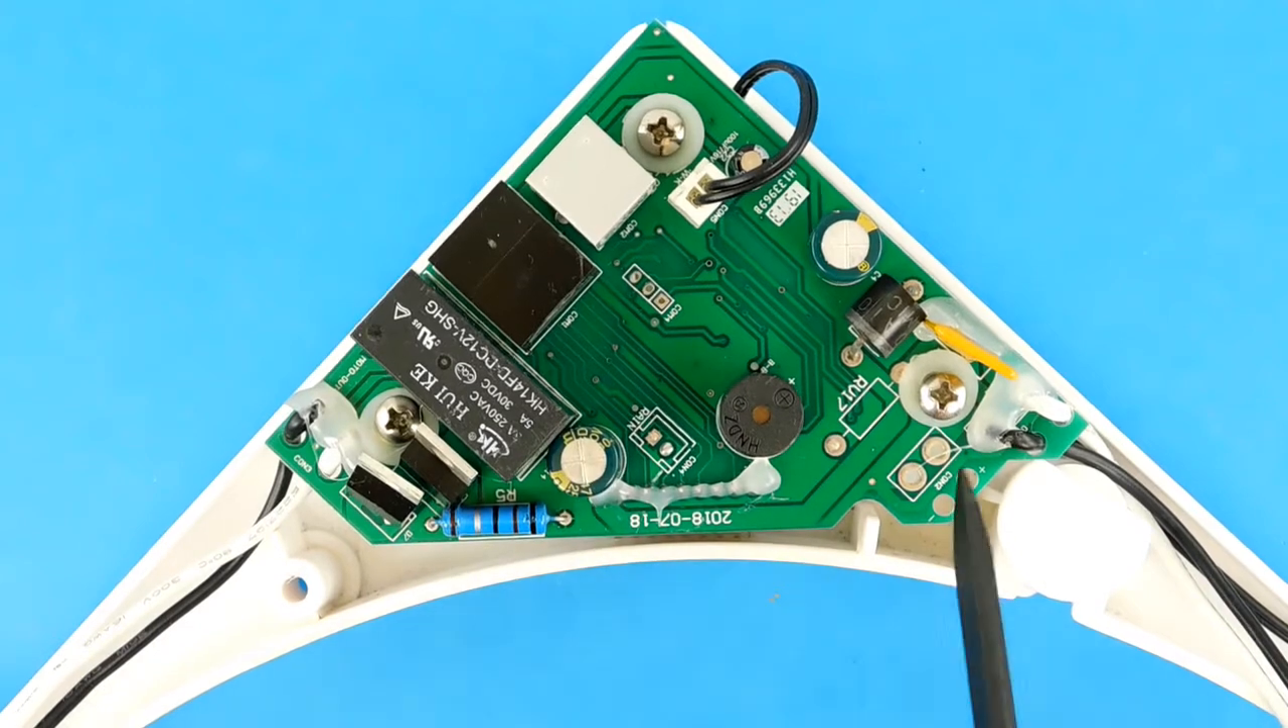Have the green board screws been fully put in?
Yes.